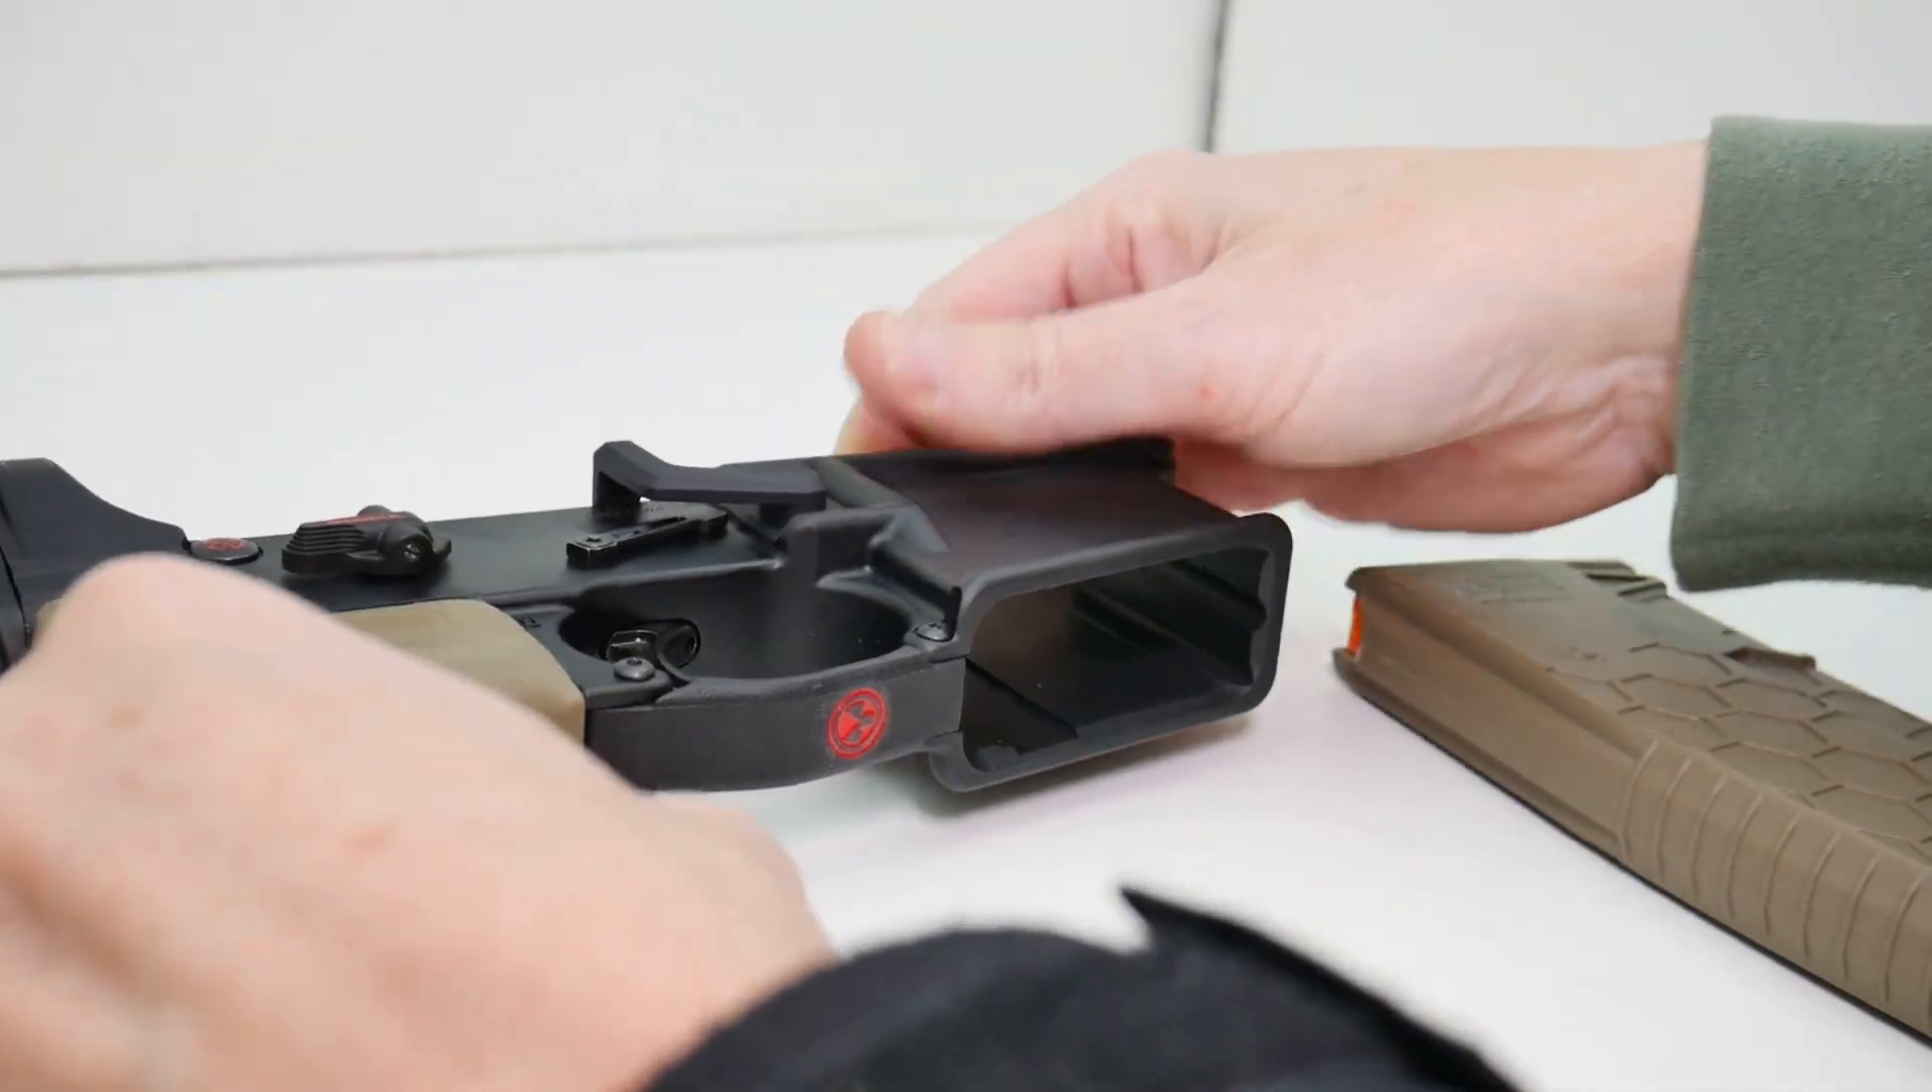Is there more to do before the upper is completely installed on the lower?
Yes.